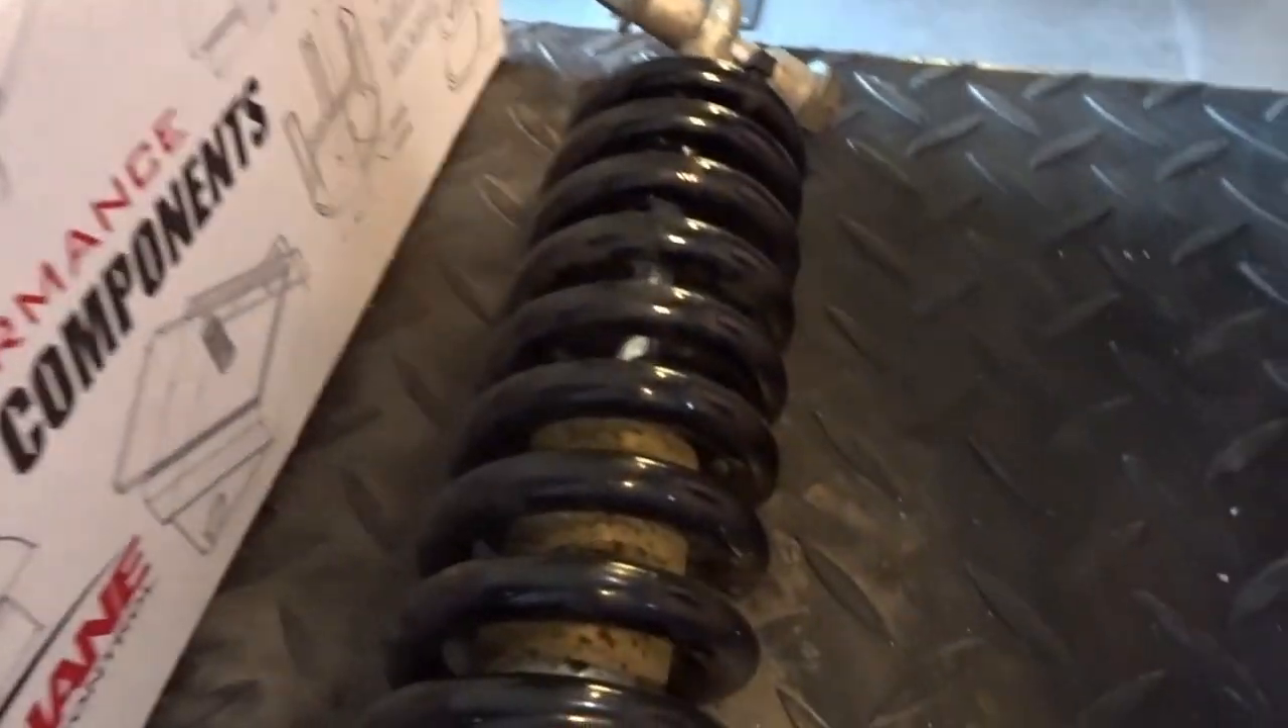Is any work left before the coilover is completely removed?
No.